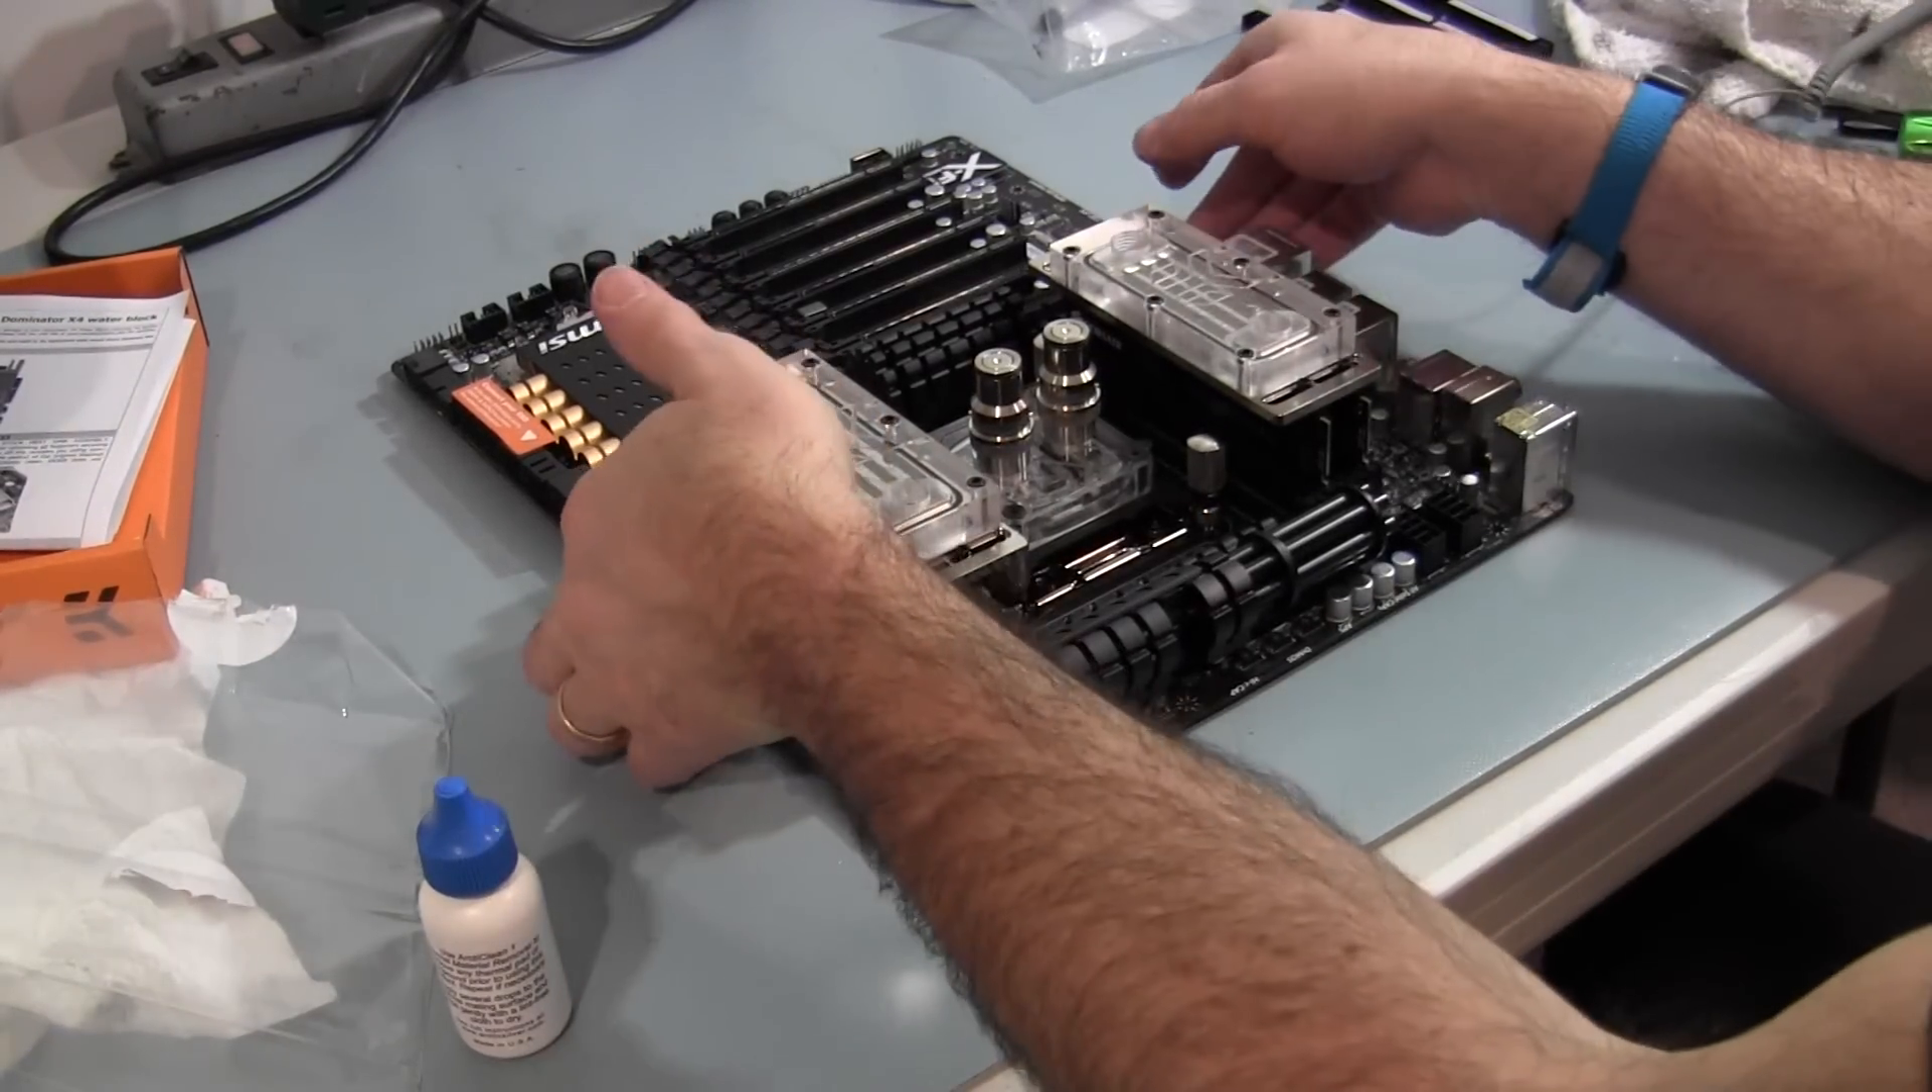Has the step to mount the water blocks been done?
Yes.